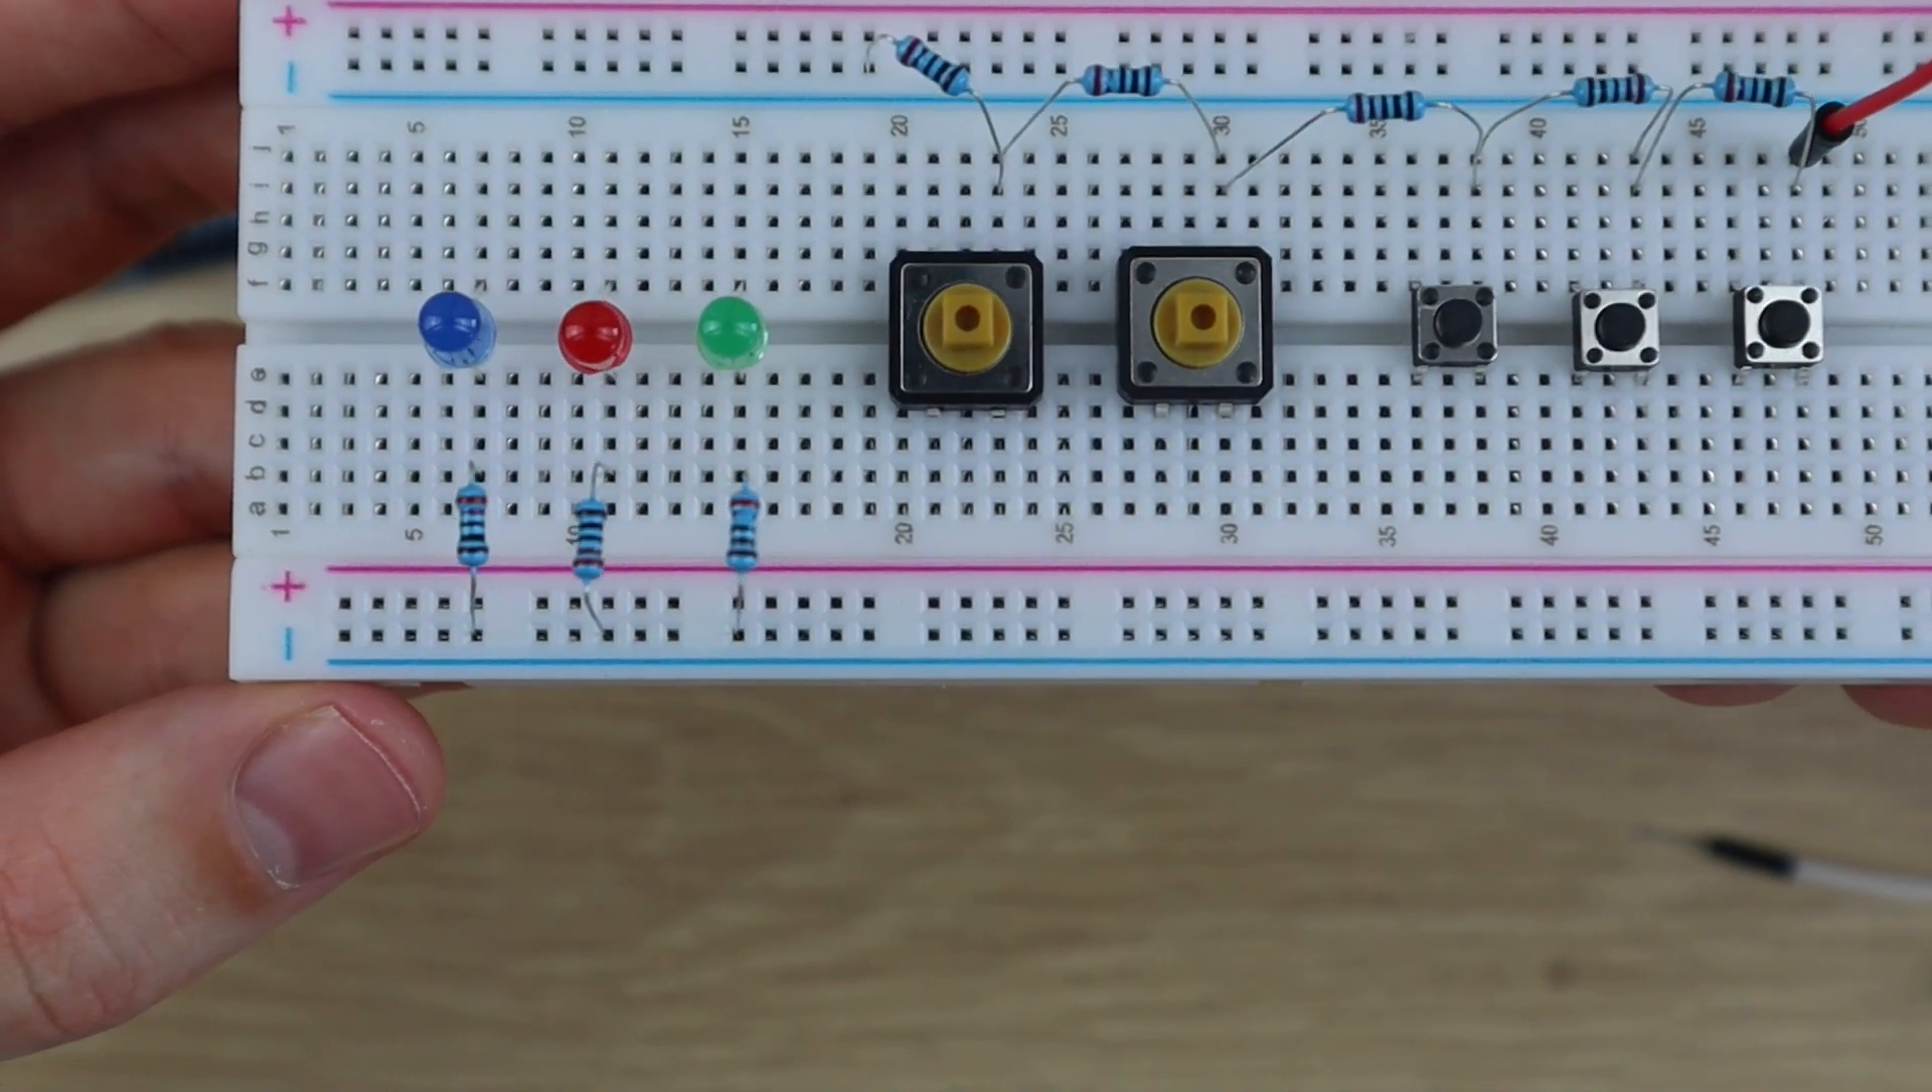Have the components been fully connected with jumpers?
No.